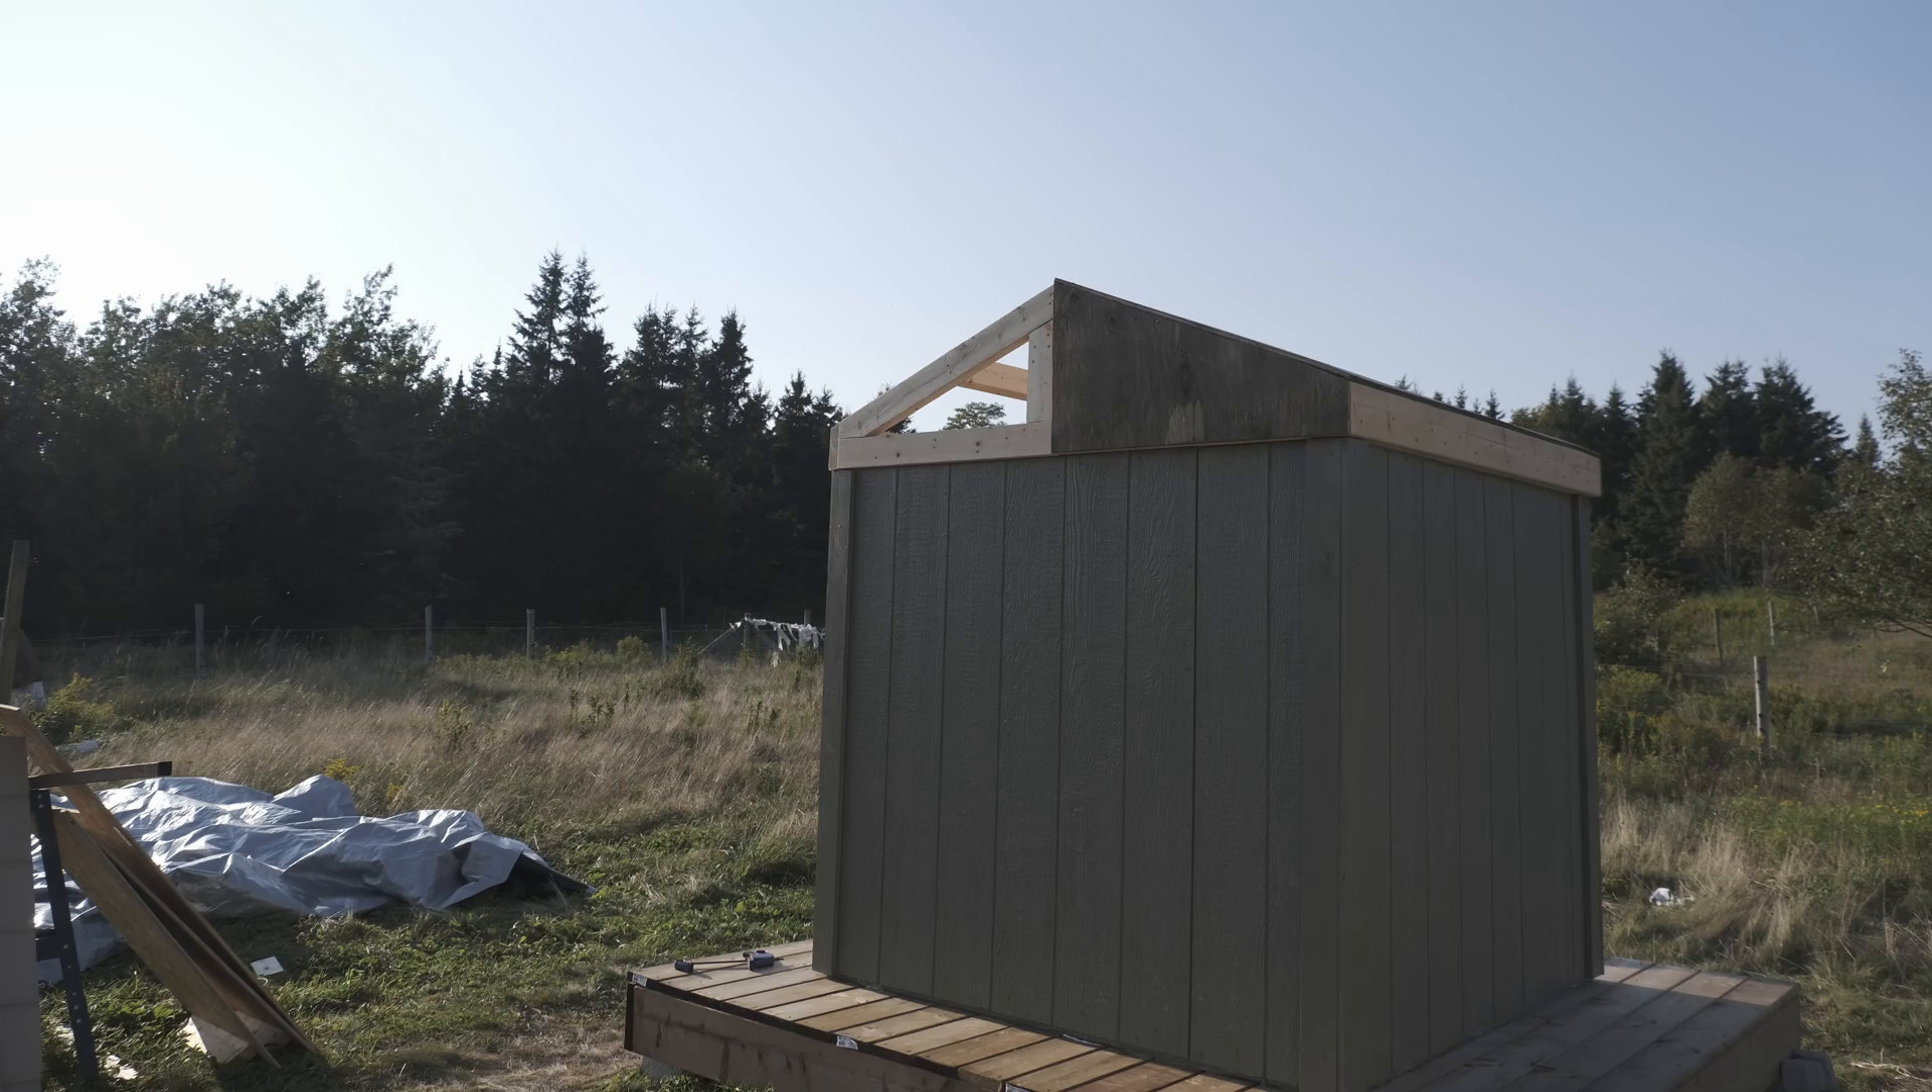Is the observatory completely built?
No.